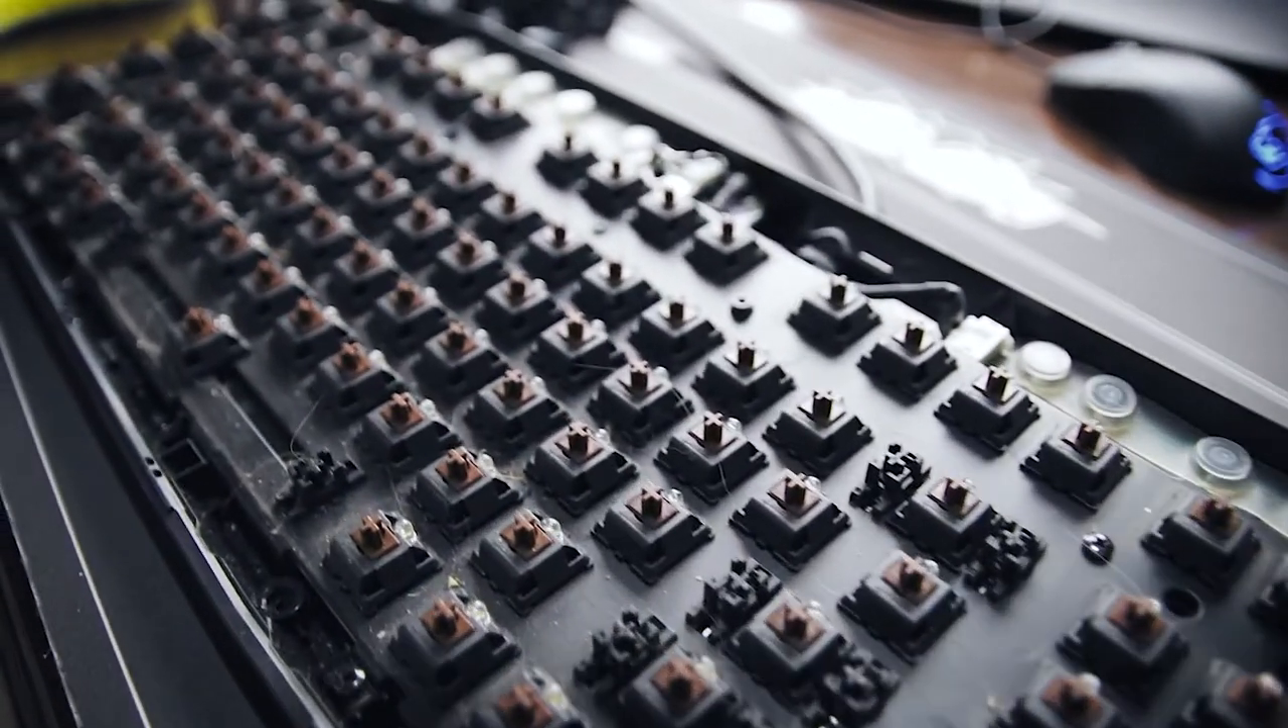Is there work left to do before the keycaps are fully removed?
No.